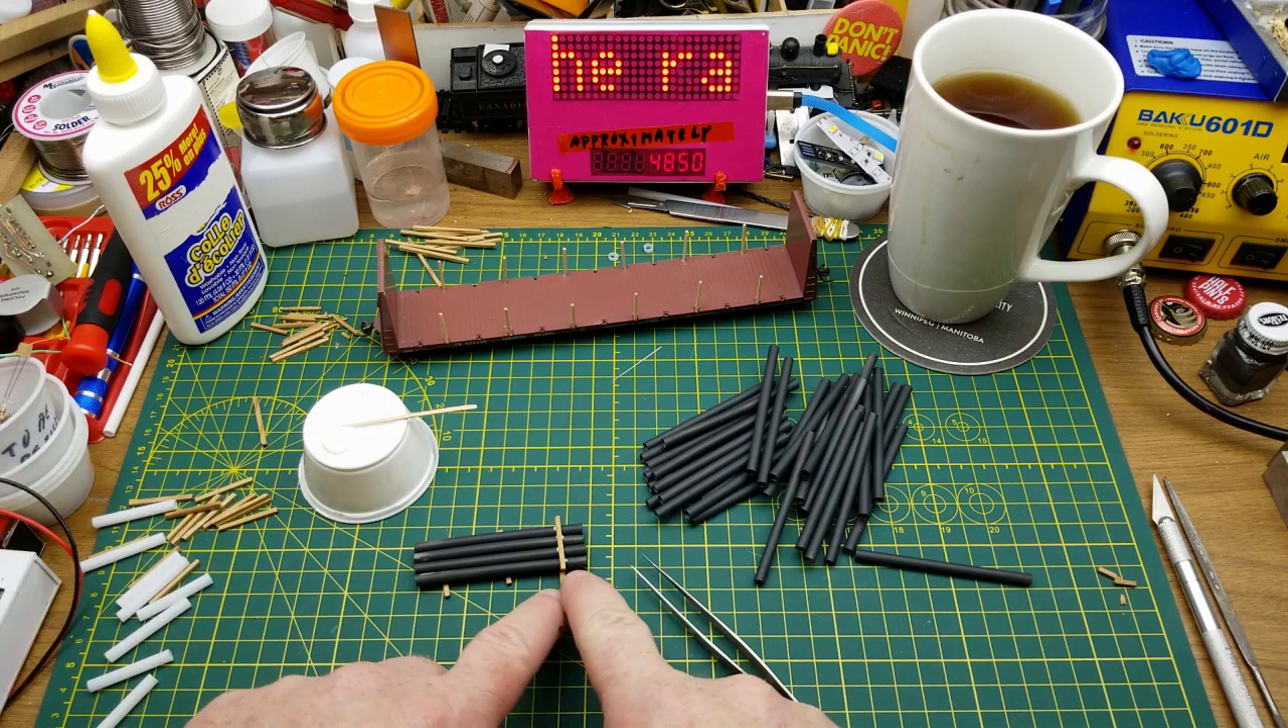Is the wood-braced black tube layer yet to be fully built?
Yes.